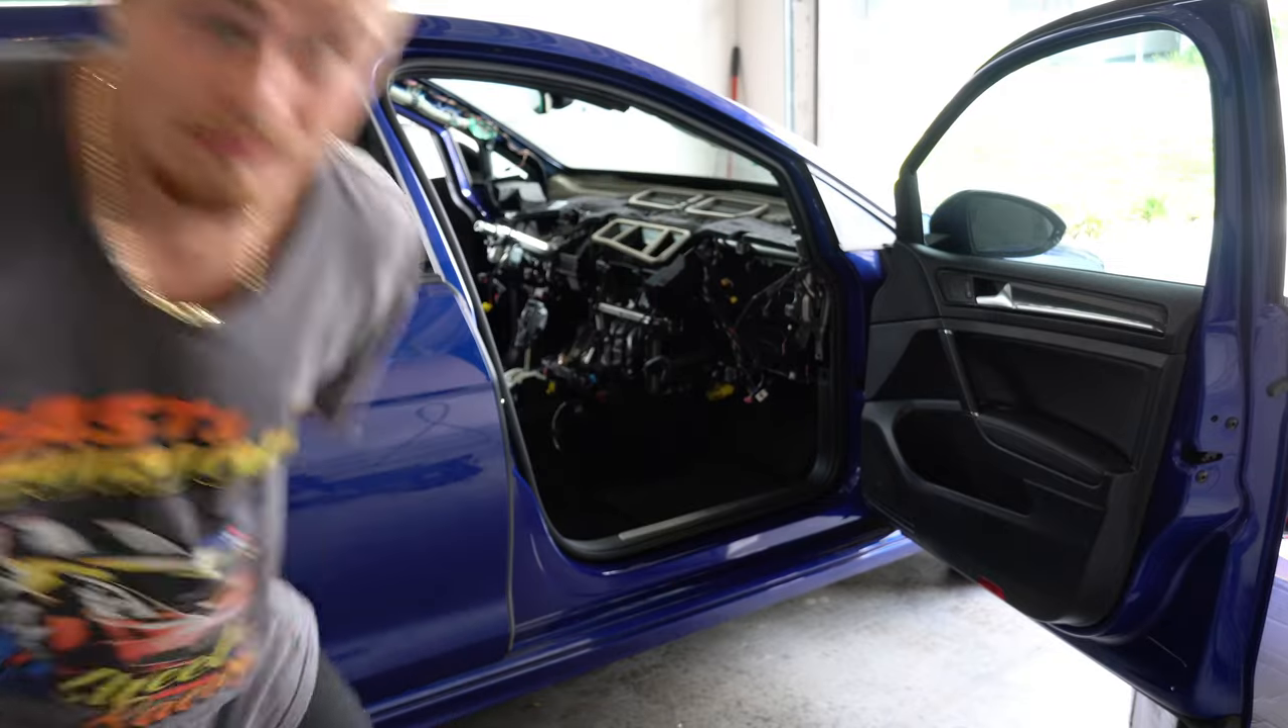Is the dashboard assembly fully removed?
Yes.